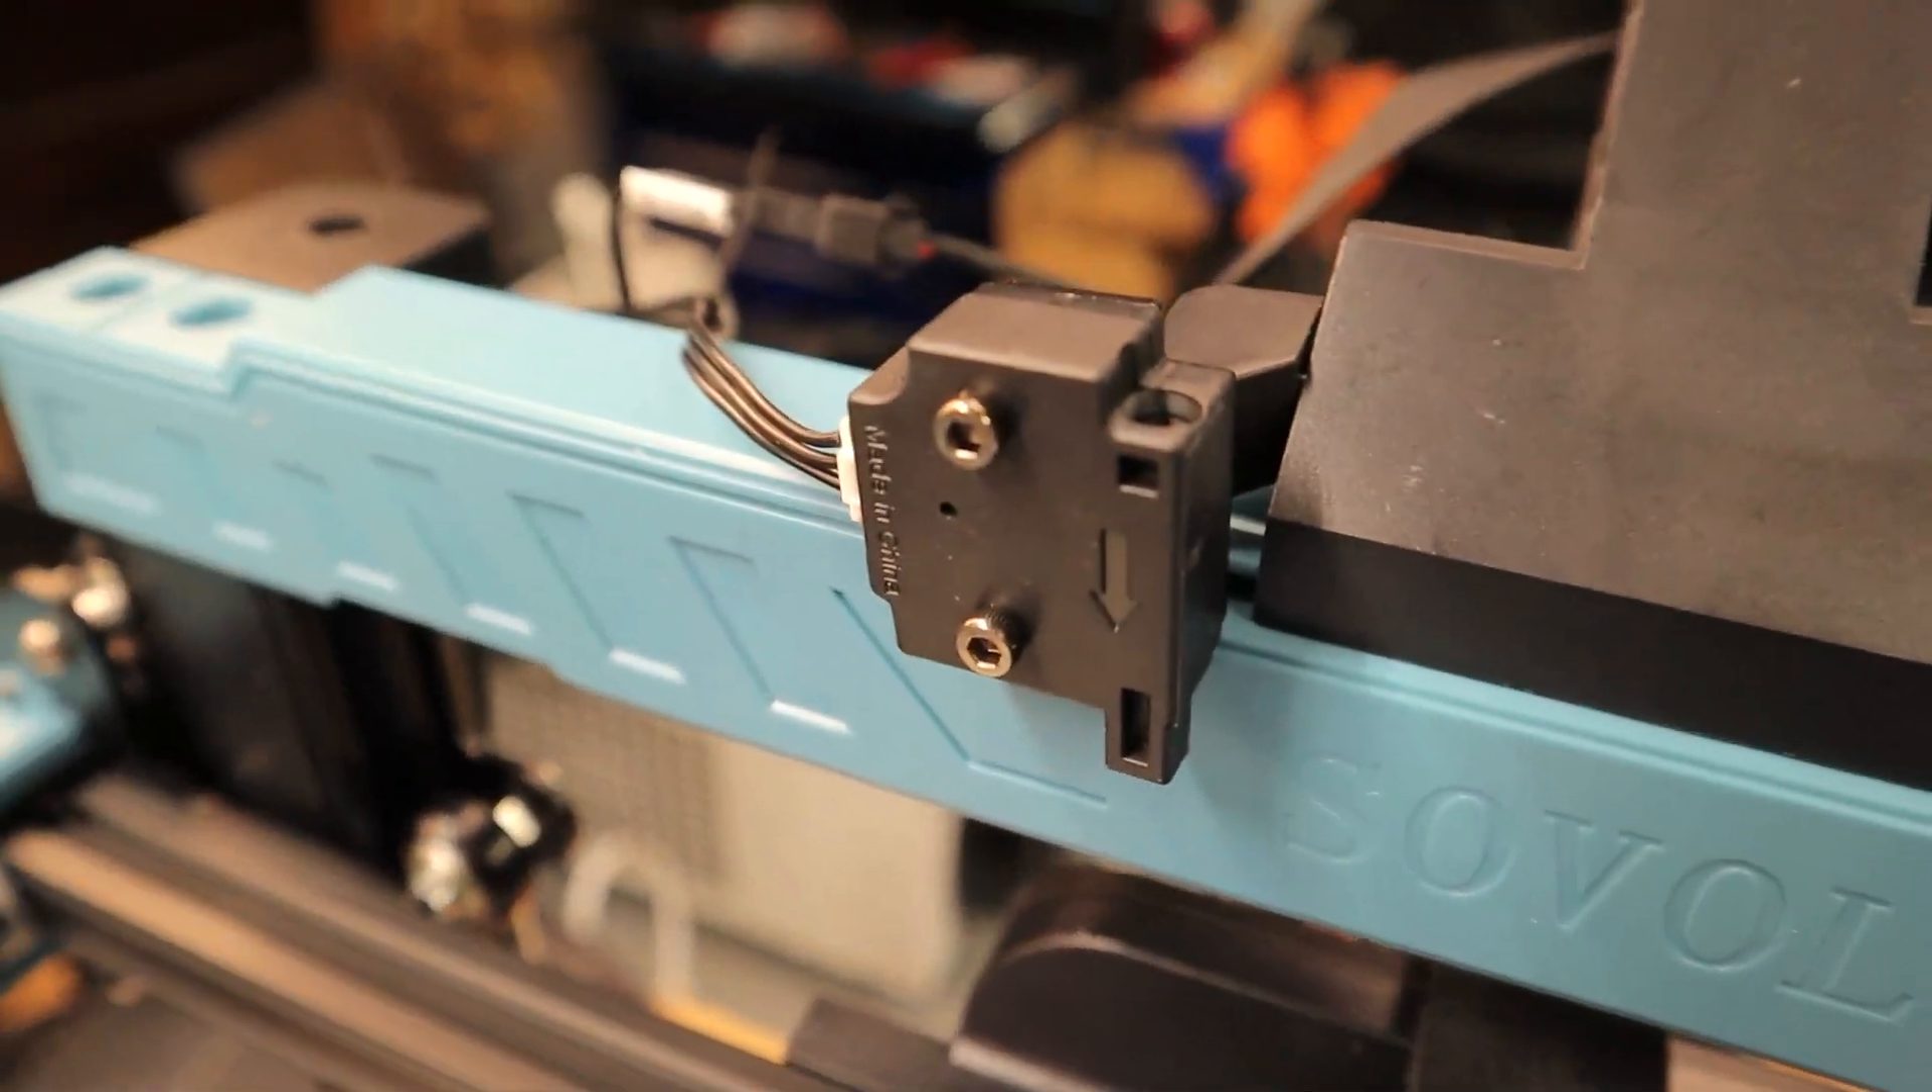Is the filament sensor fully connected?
Yes.